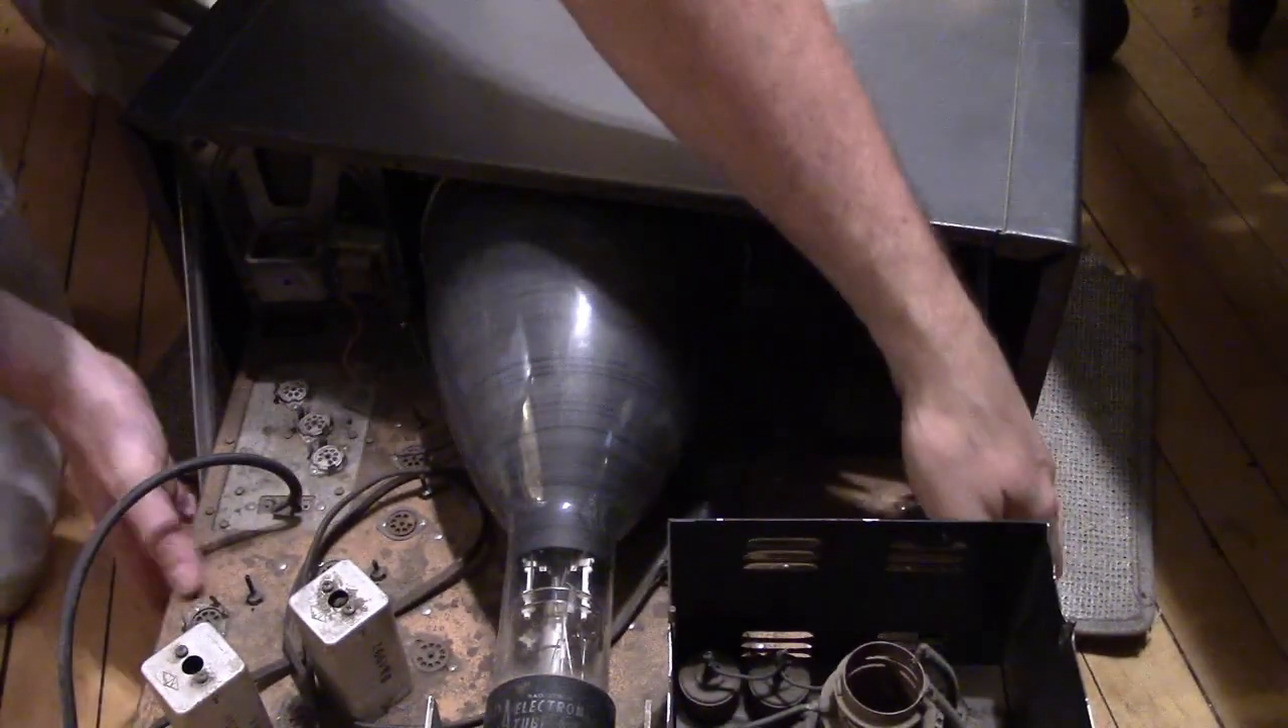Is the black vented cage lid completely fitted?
No.